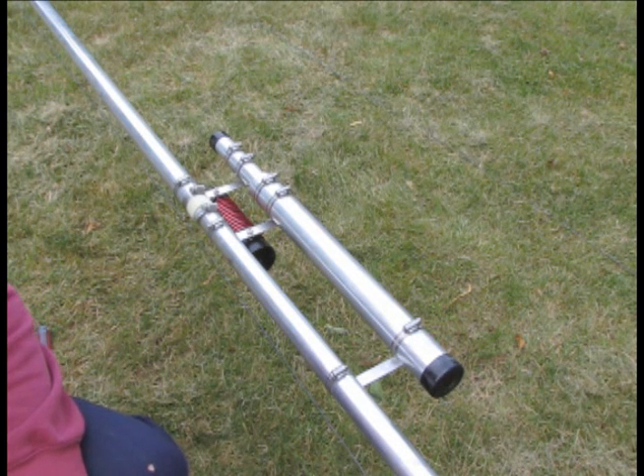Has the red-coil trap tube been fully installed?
Yes.